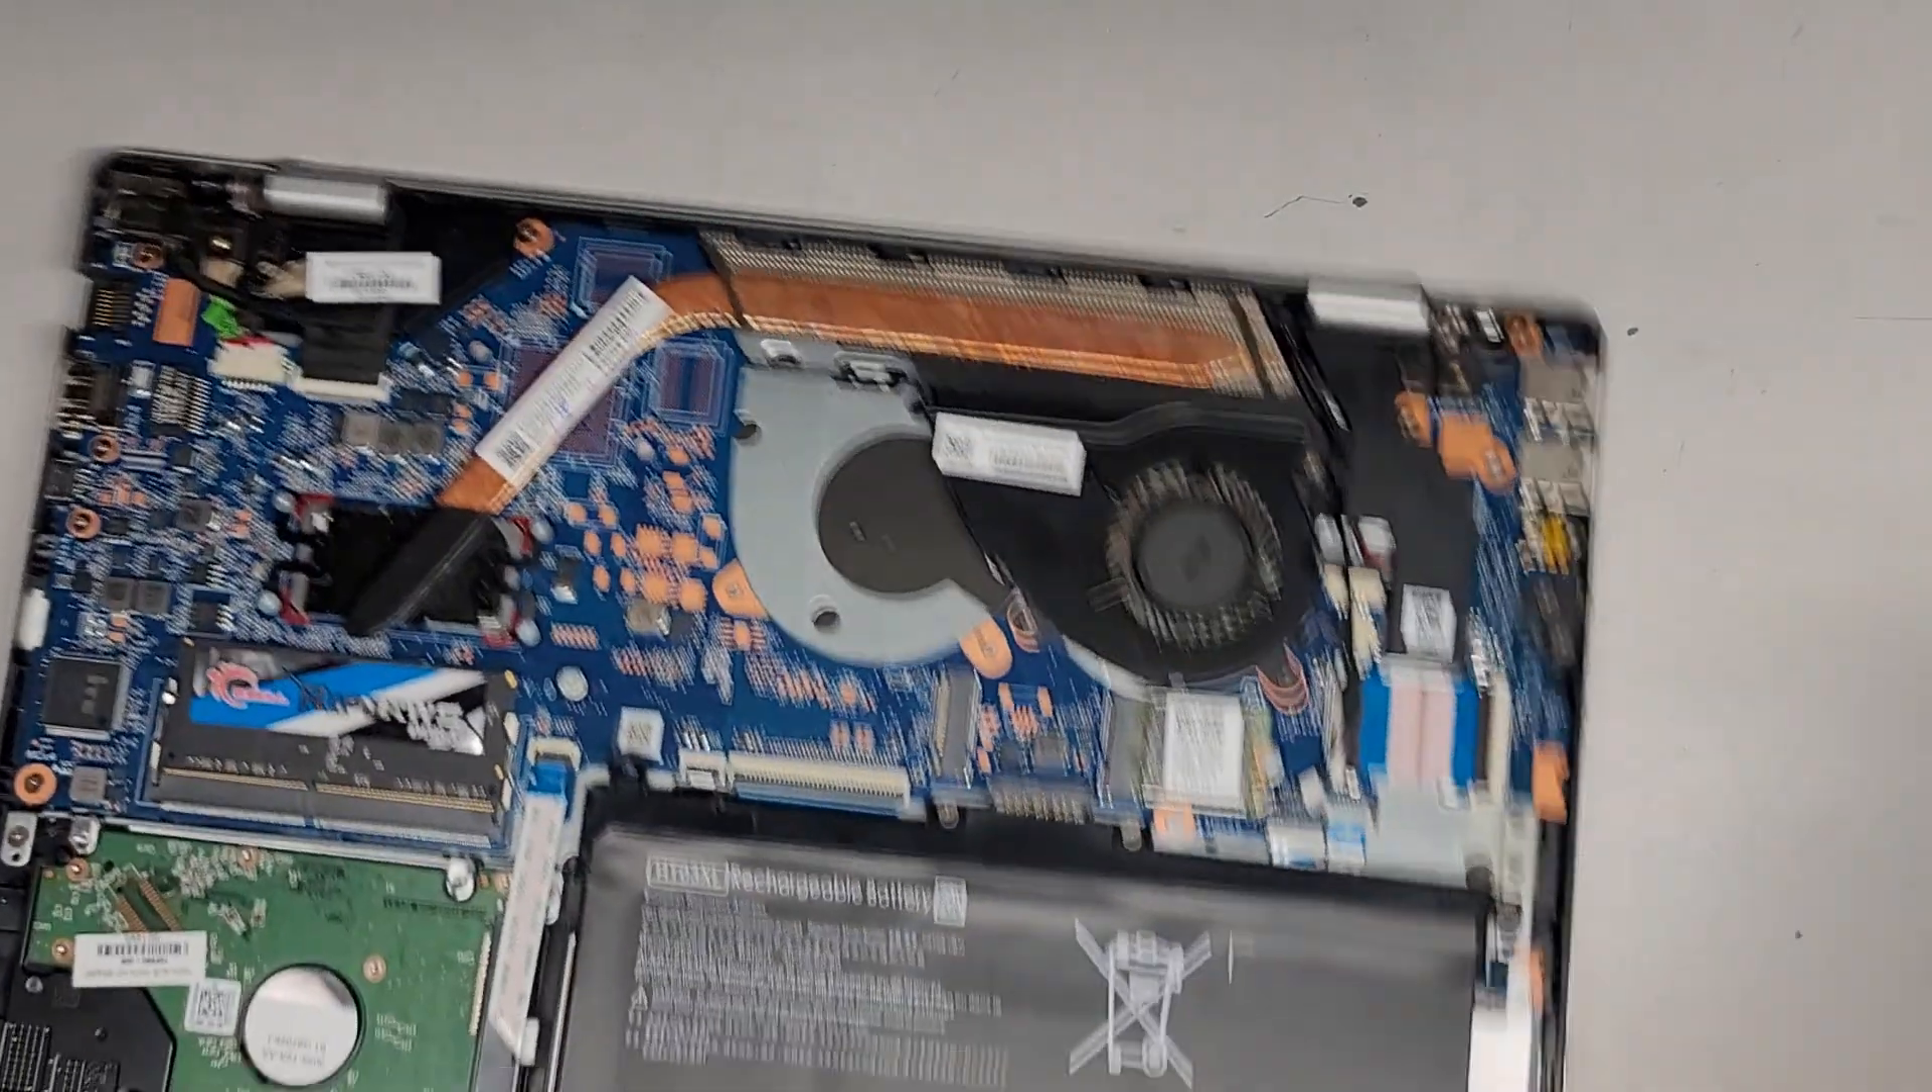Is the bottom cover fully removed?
Yes.